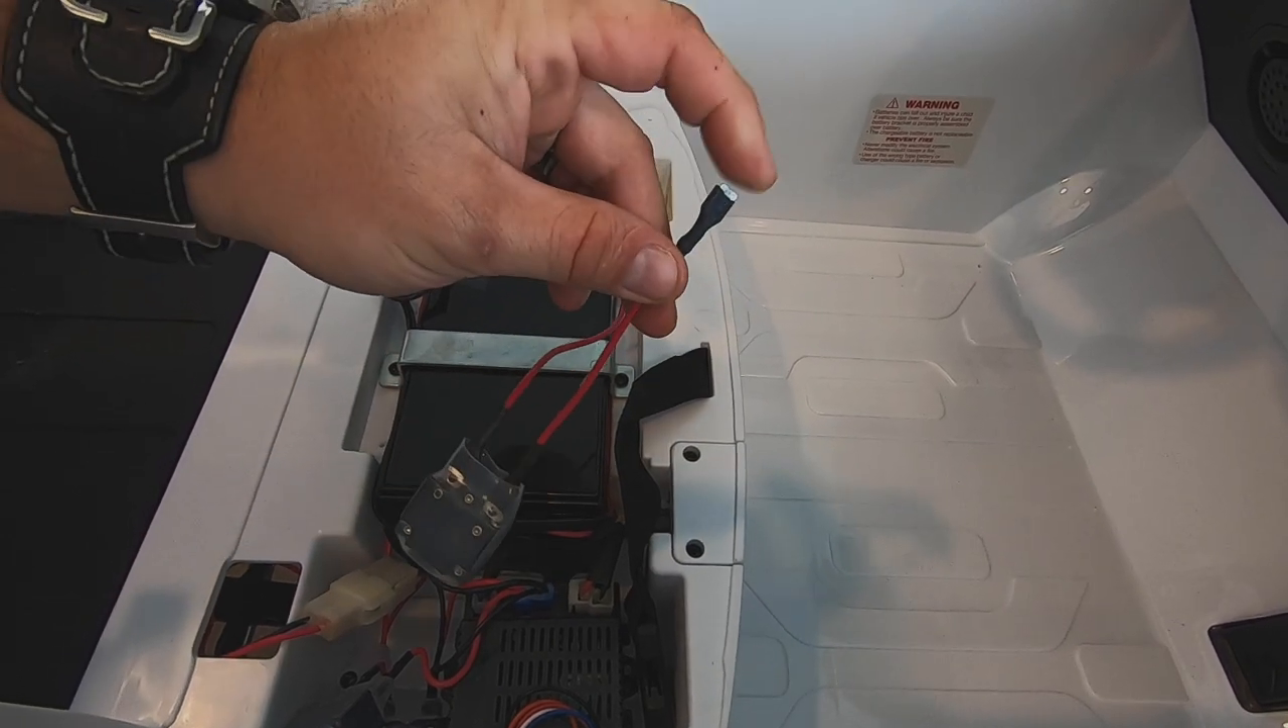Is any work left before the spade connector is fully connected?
Yes.